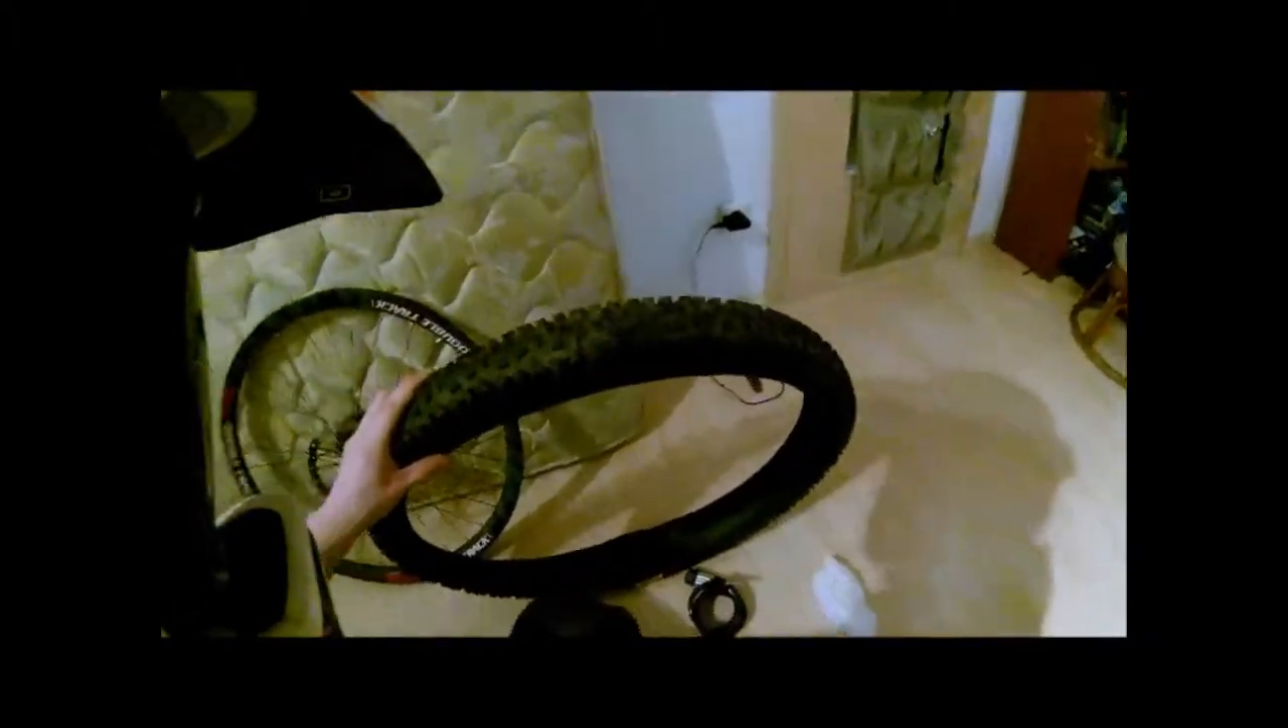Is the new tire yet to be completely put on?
Yes.